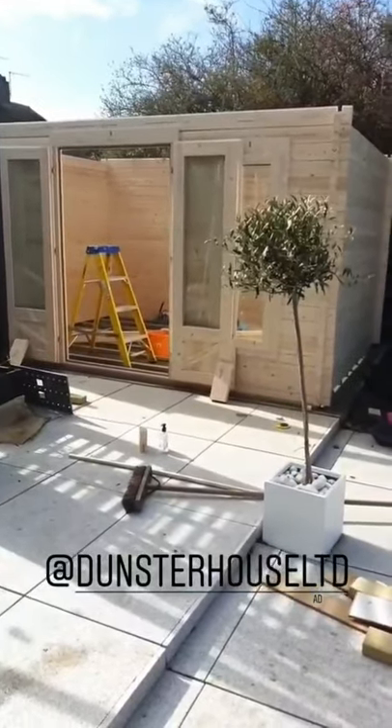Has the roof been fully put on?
No.